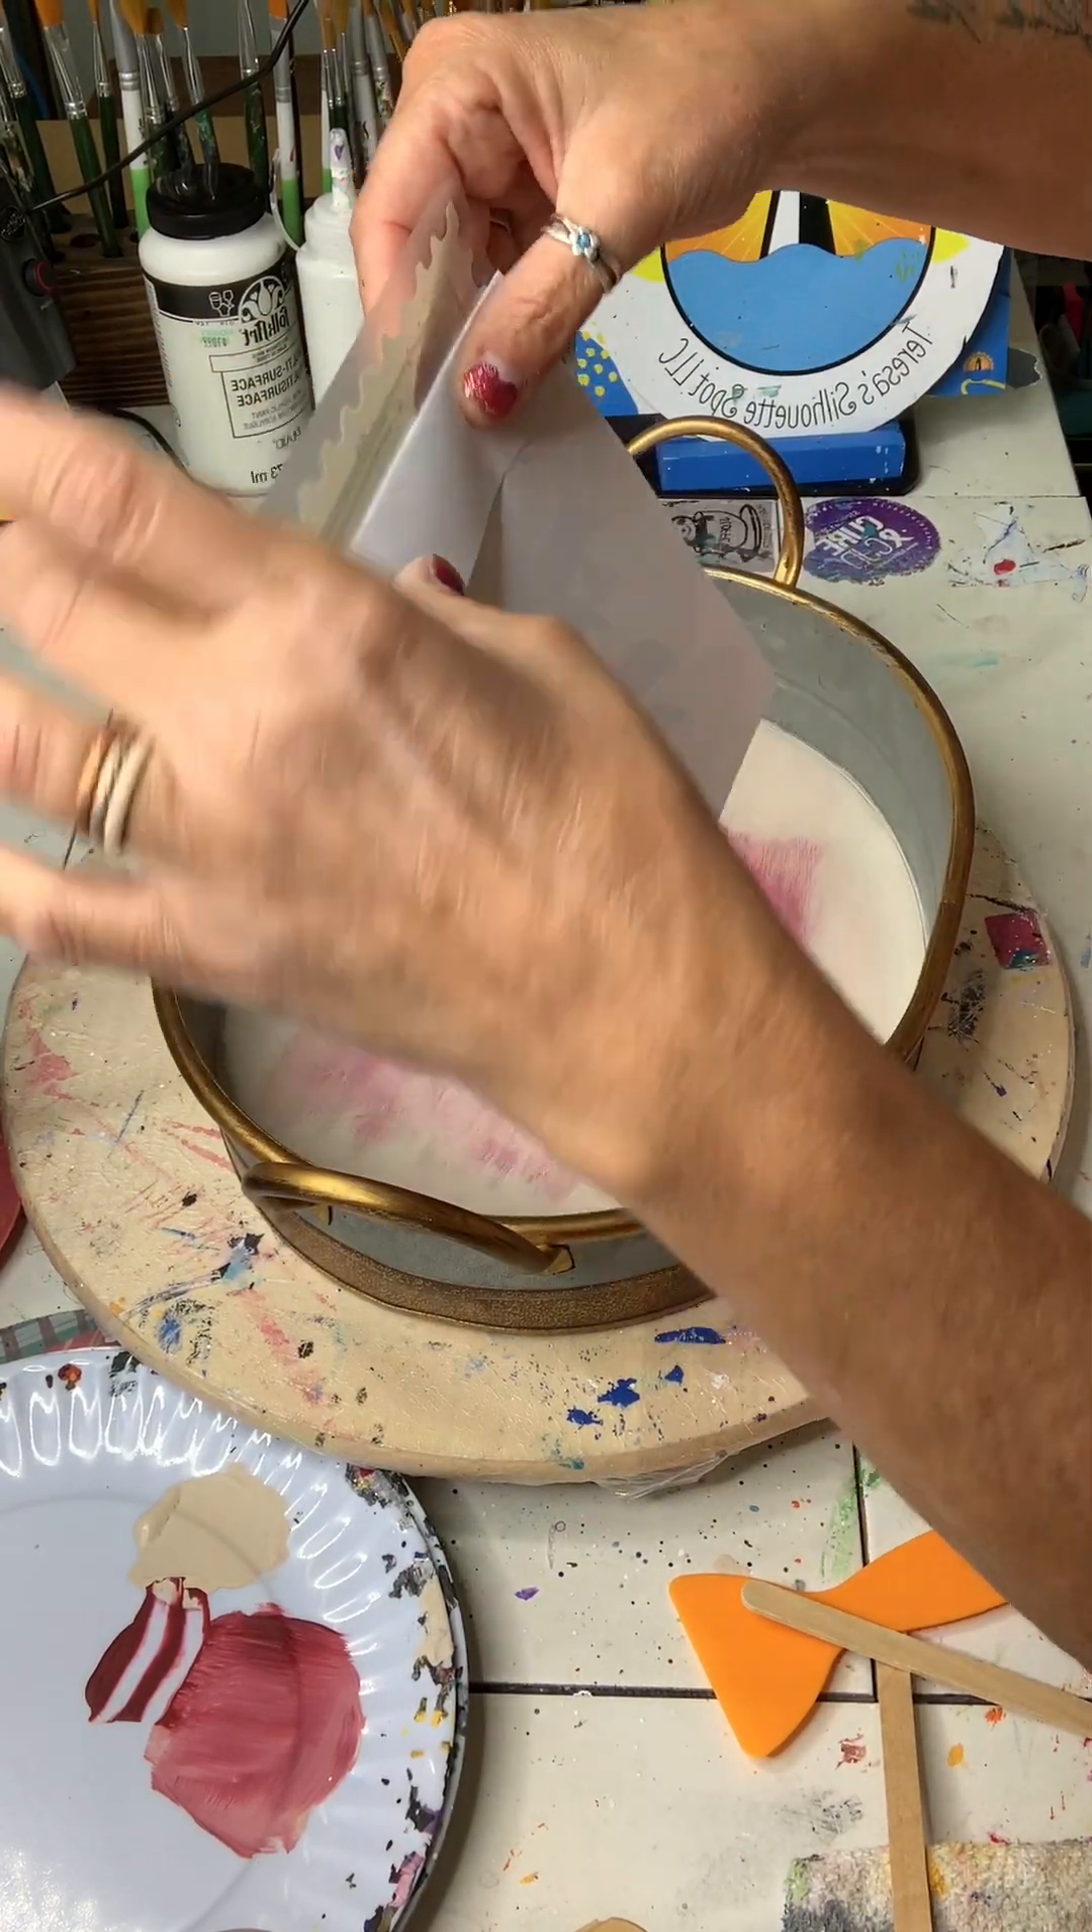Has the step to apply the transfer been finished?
No.